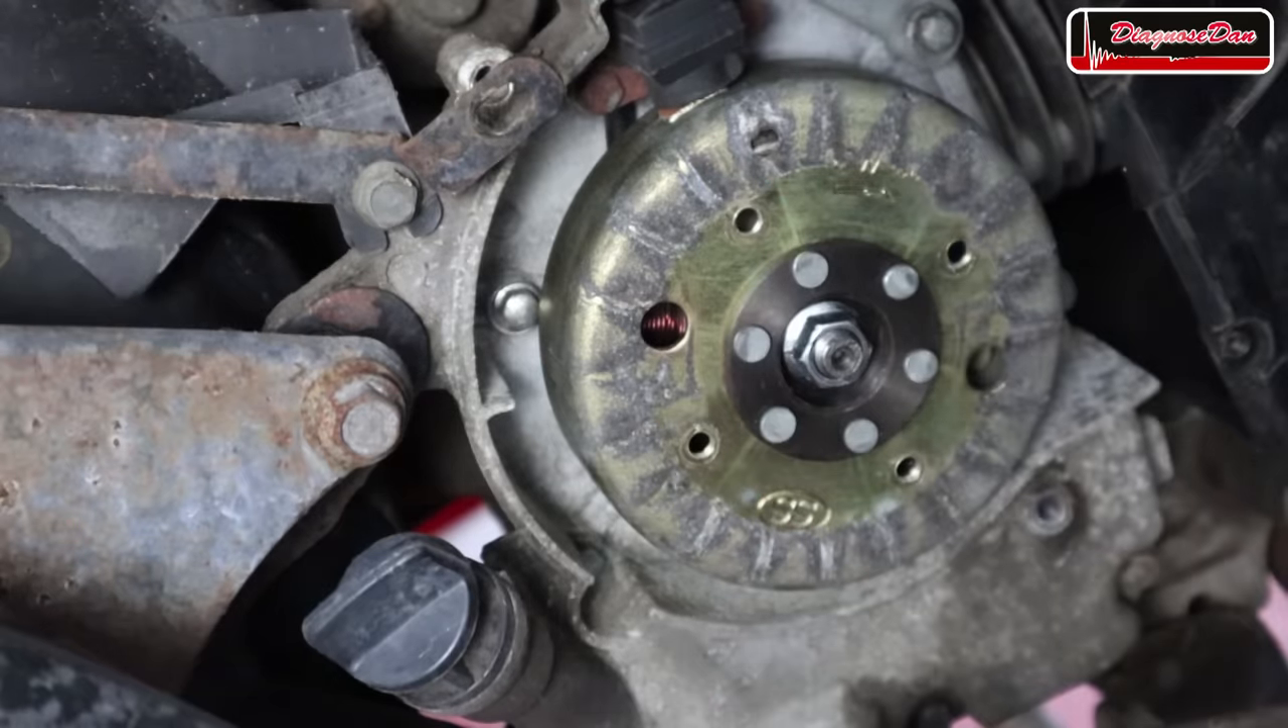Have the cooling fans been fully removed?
Yes.